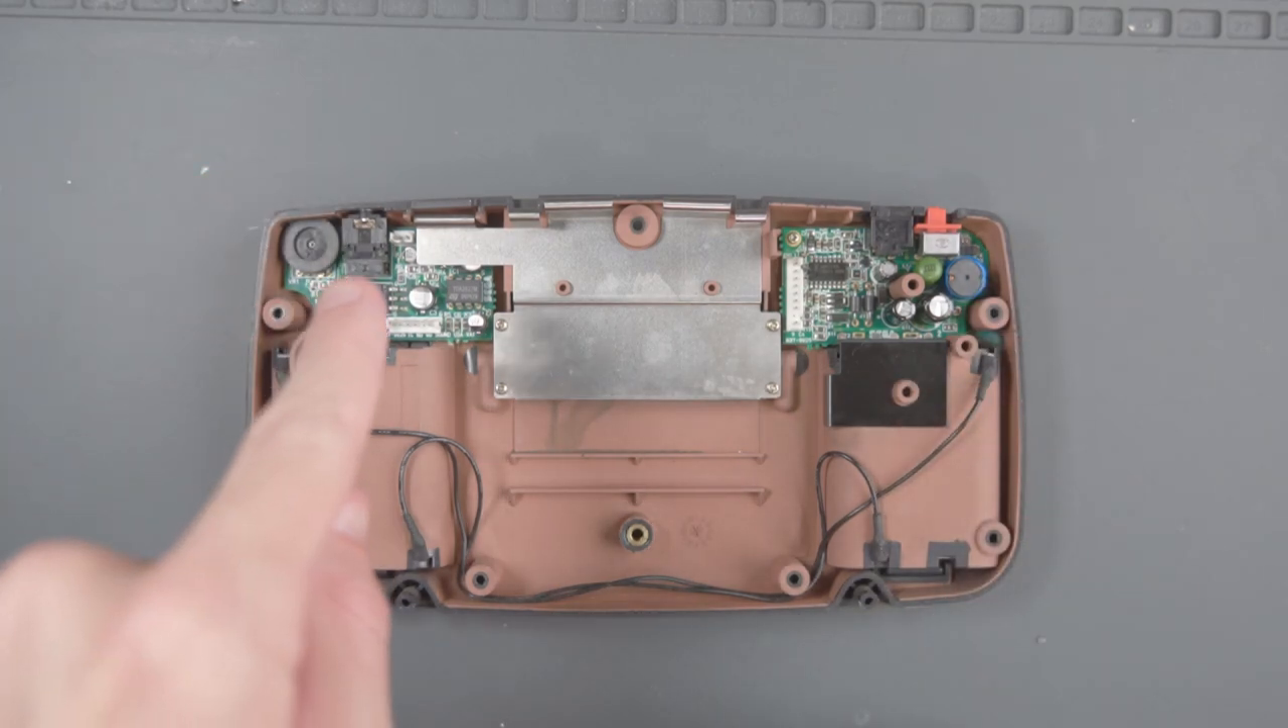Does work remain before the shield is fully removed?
Yes.